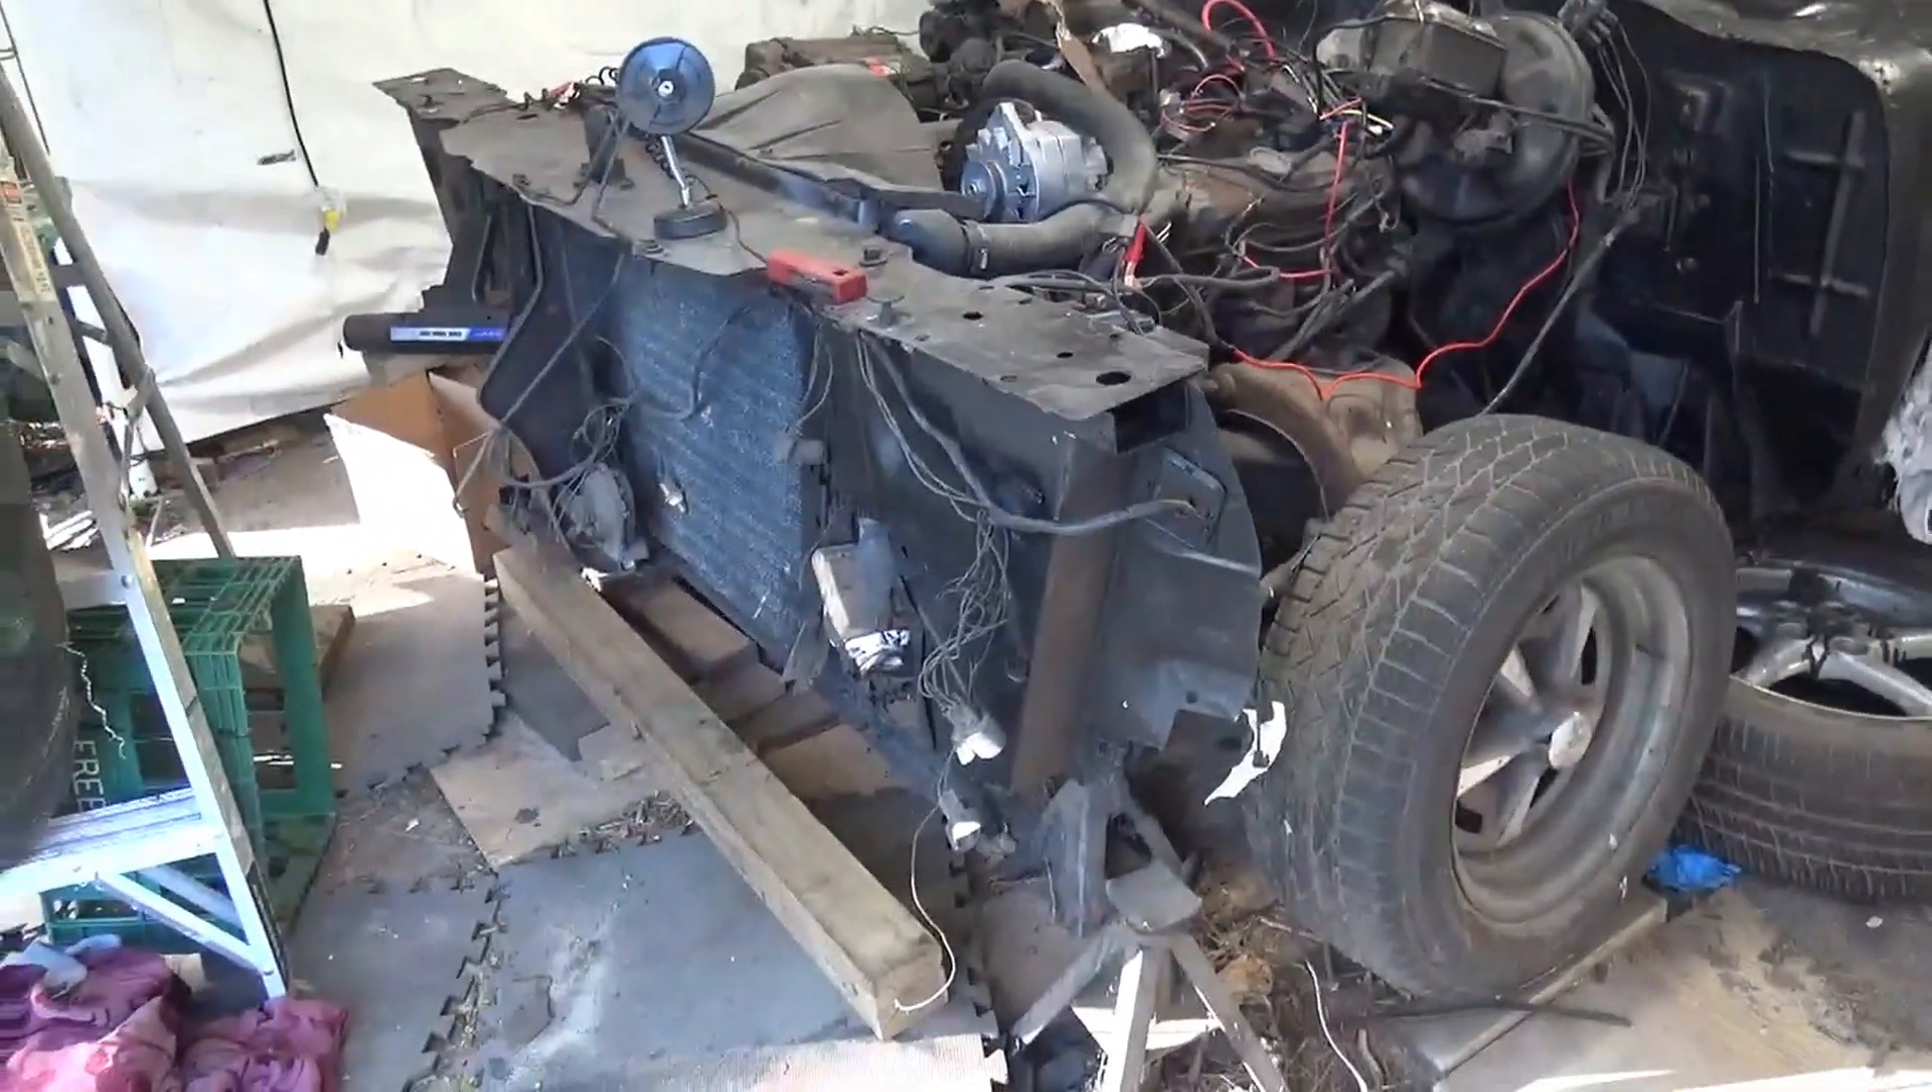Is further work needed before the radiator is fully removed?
Yes.